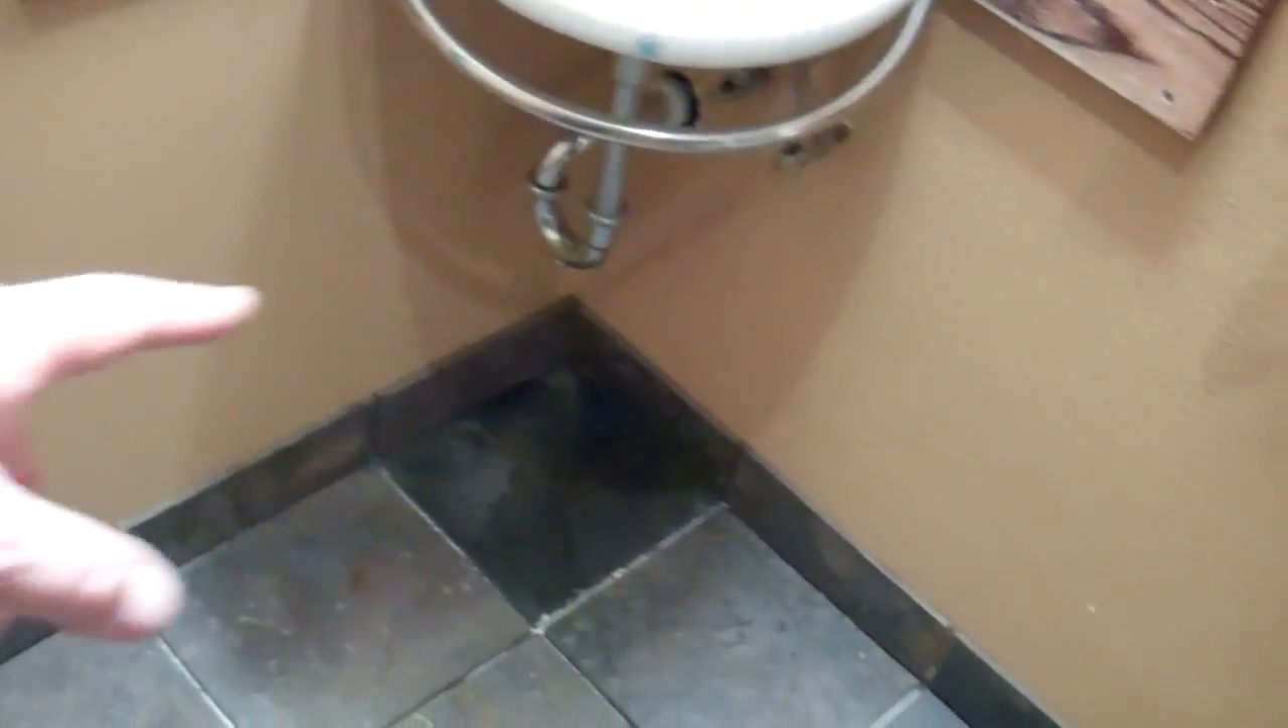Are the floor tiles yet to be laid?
No.